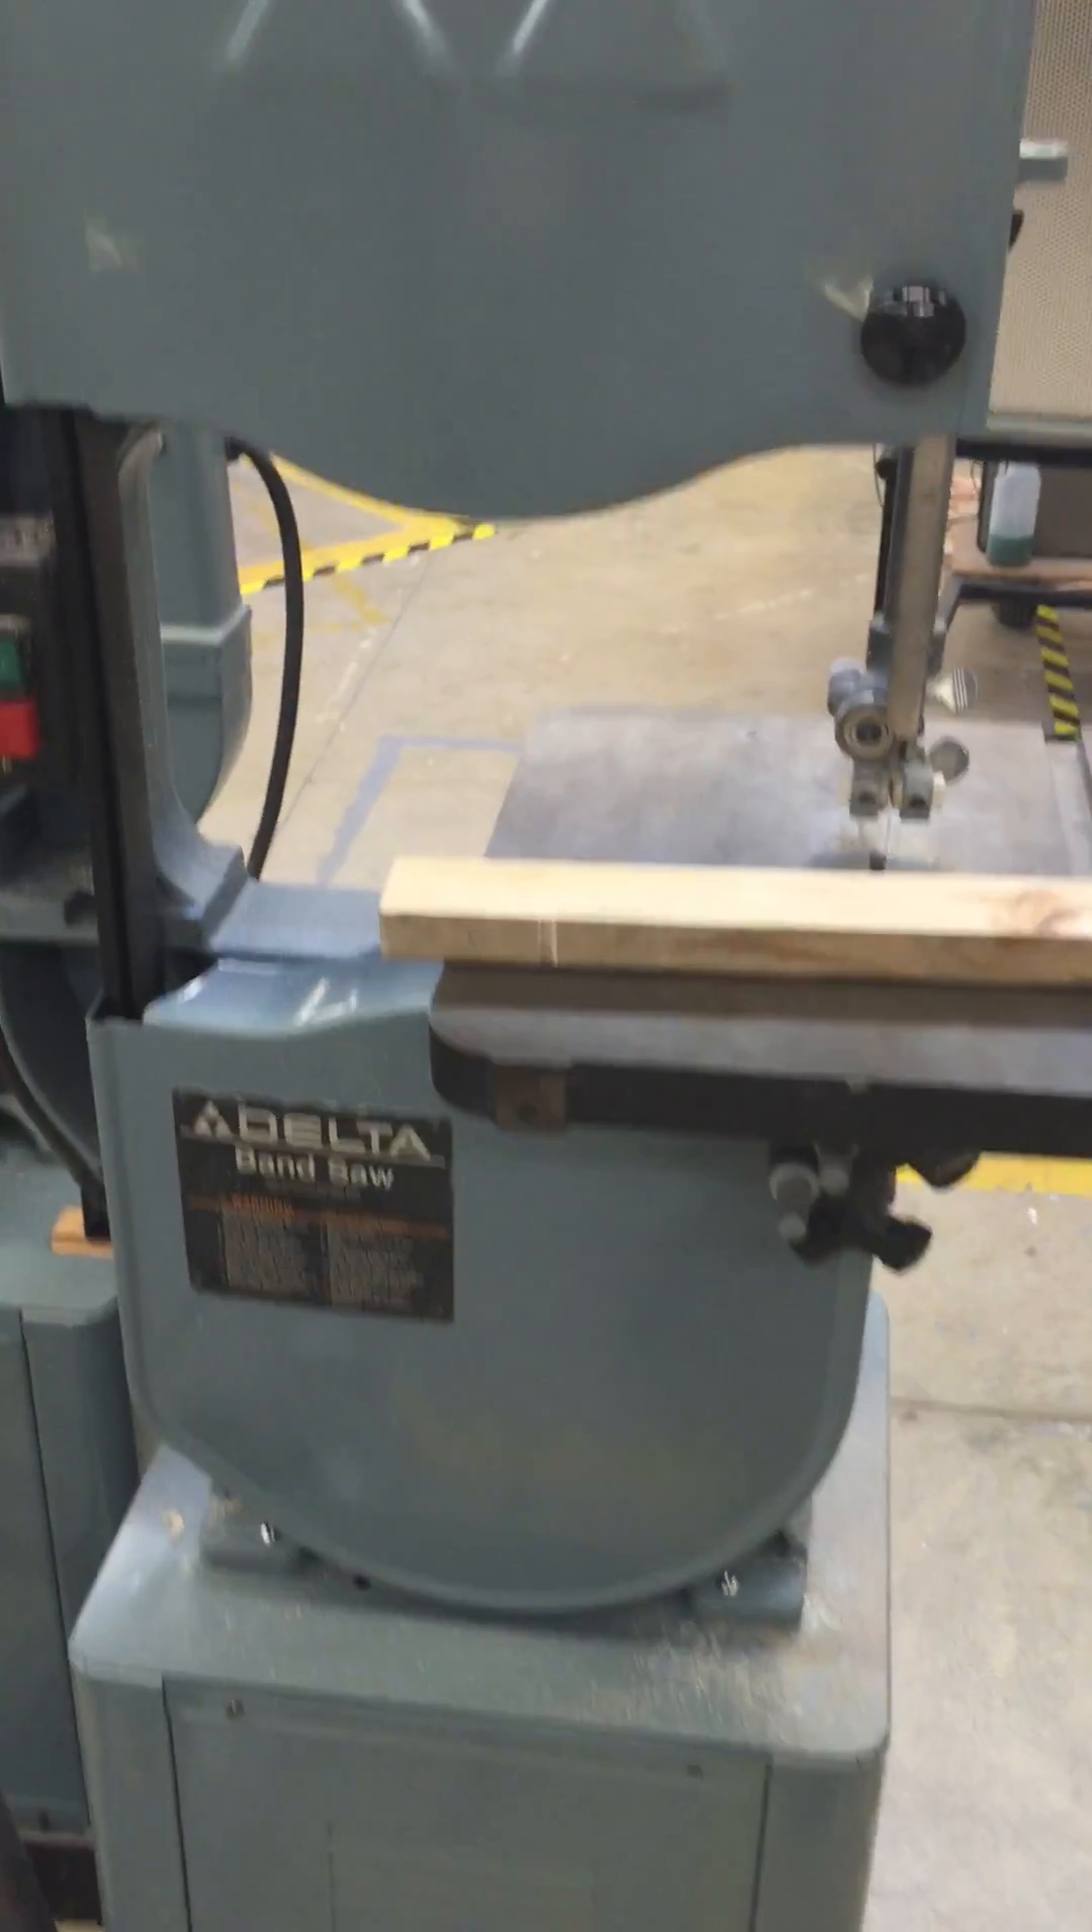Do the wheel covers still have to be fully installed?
No.